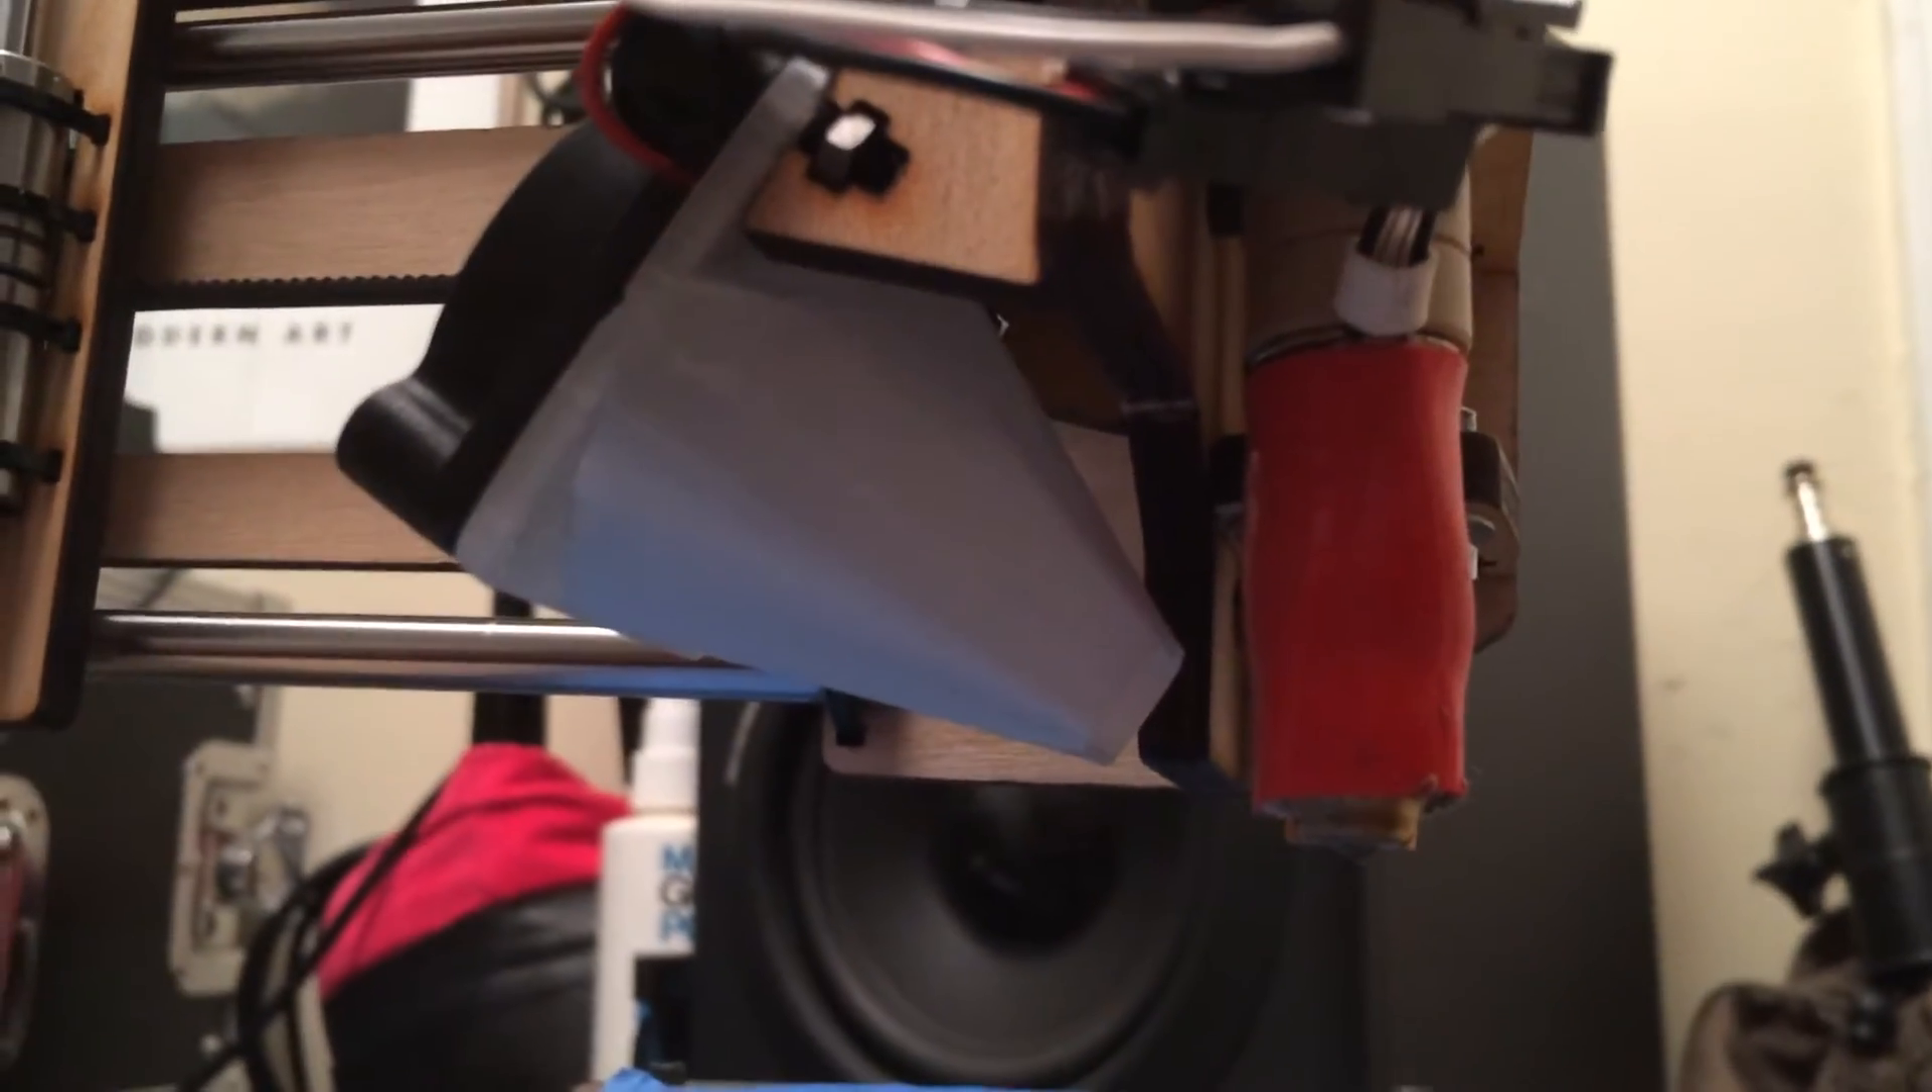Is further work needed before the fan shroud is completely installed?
No.